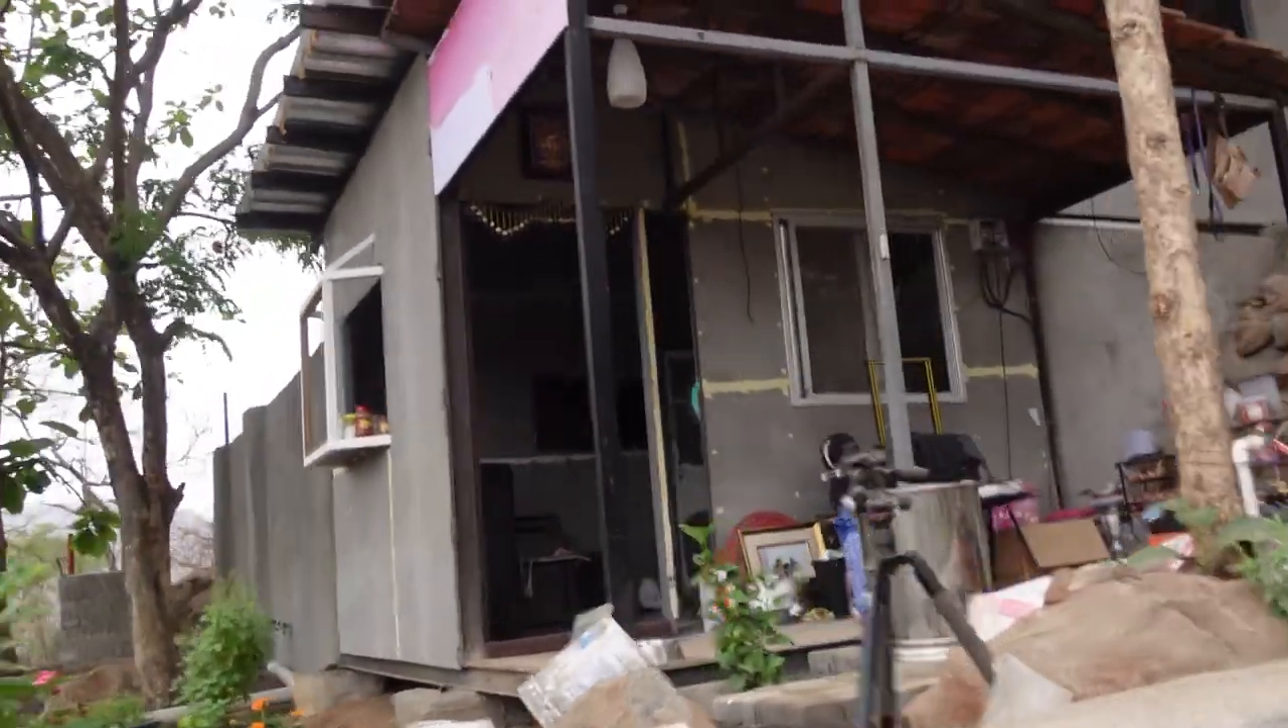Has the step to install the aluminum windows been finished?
Yes.